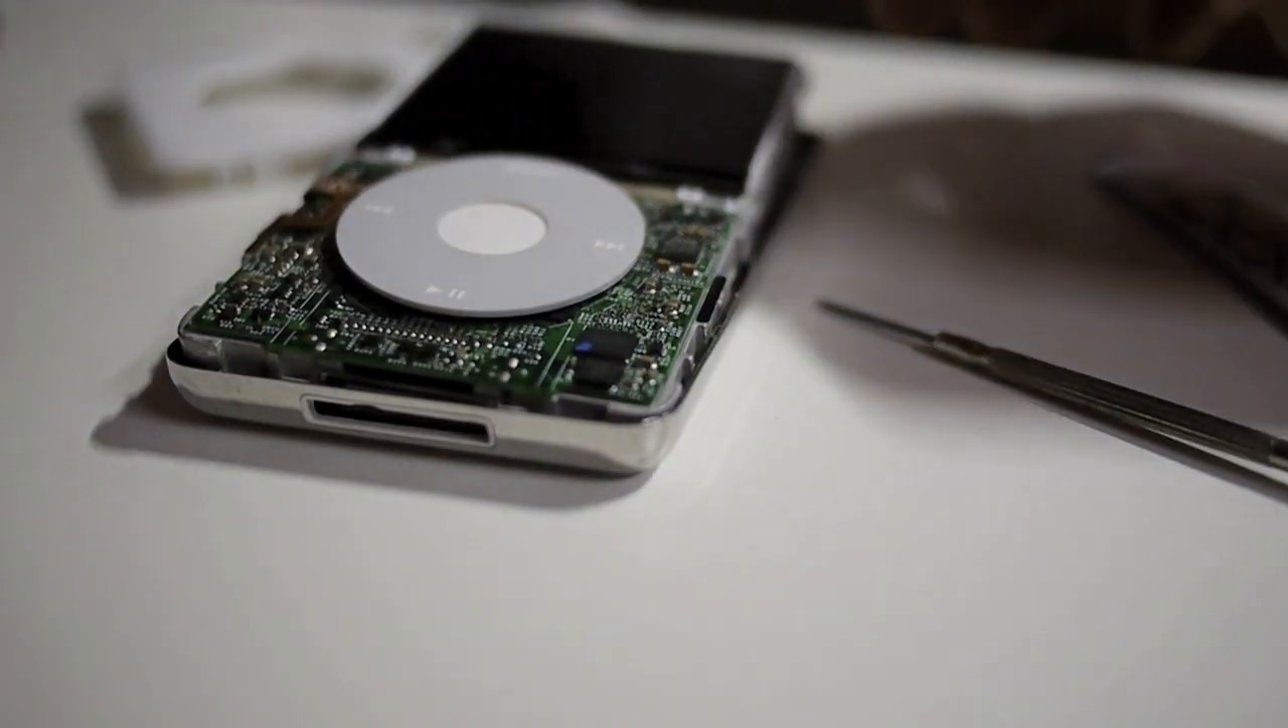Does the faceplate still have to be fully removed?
No.